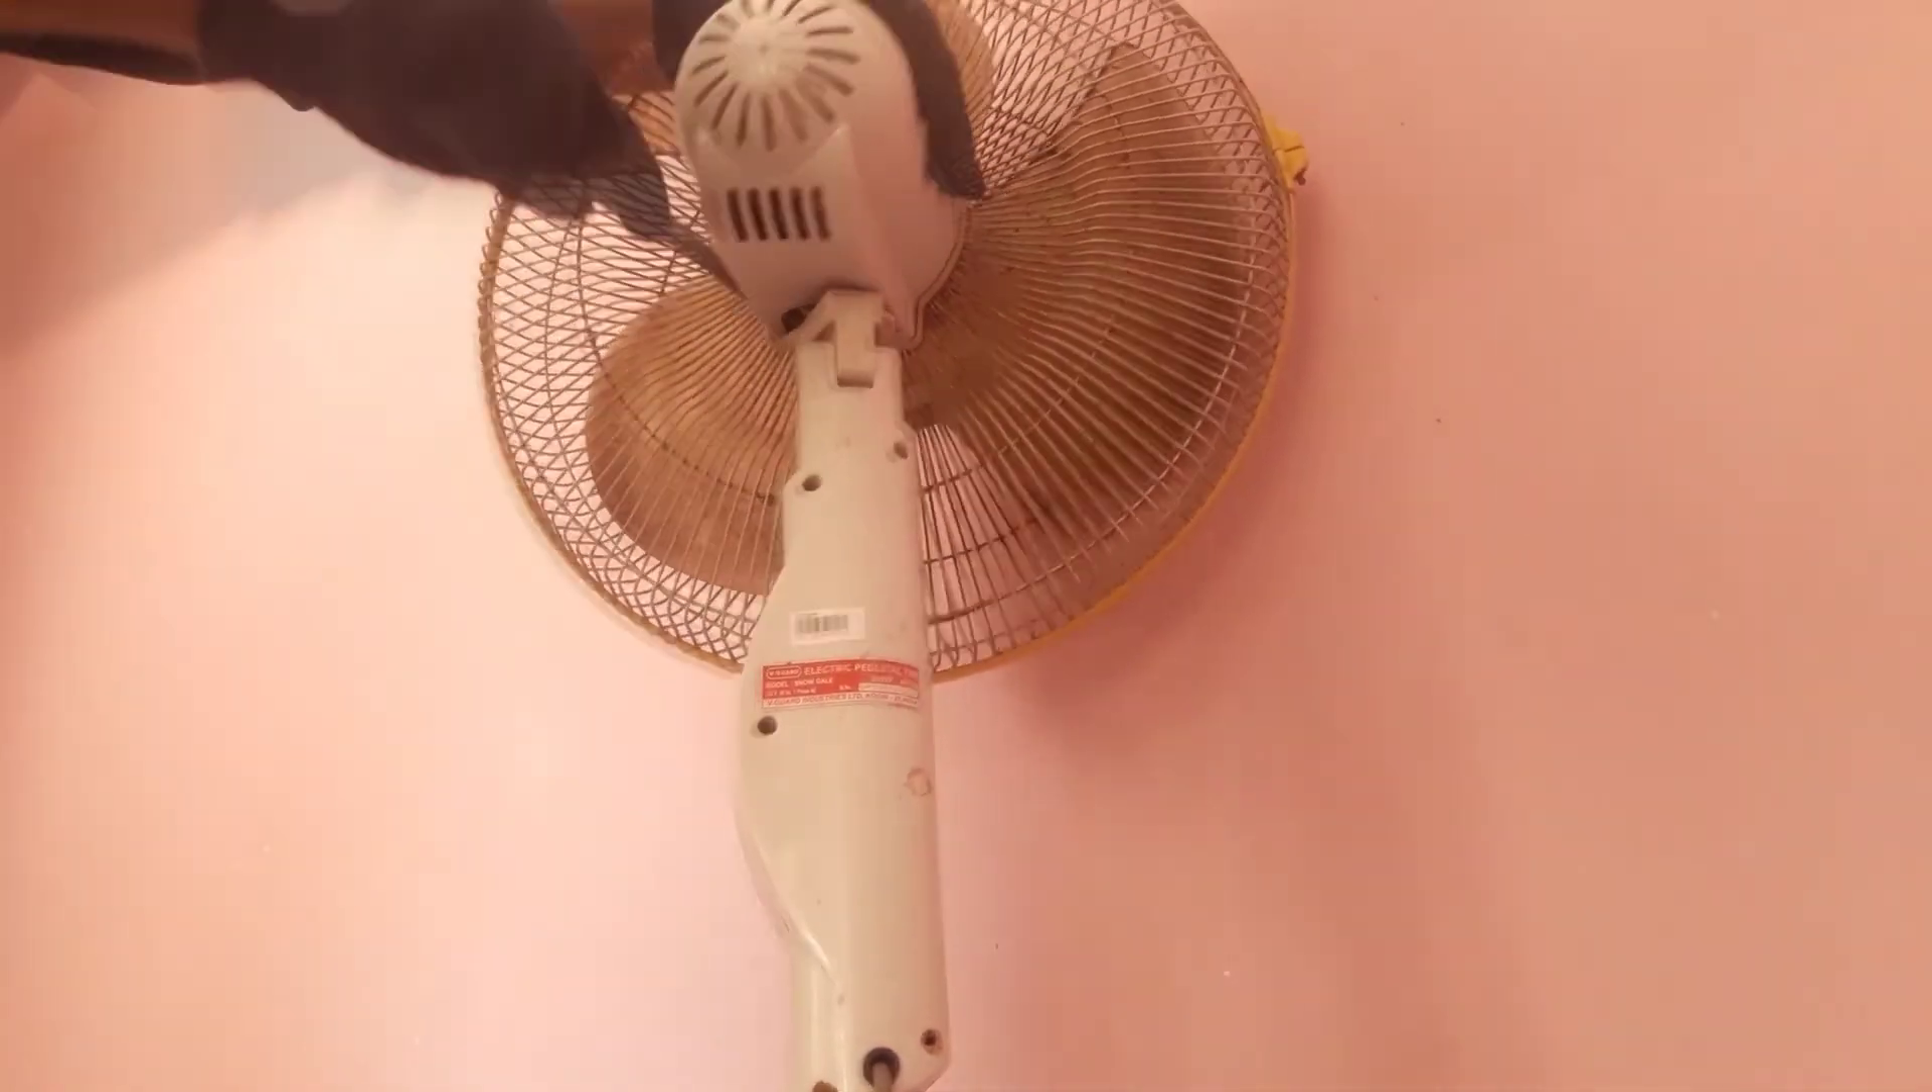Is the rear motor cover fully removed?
No.